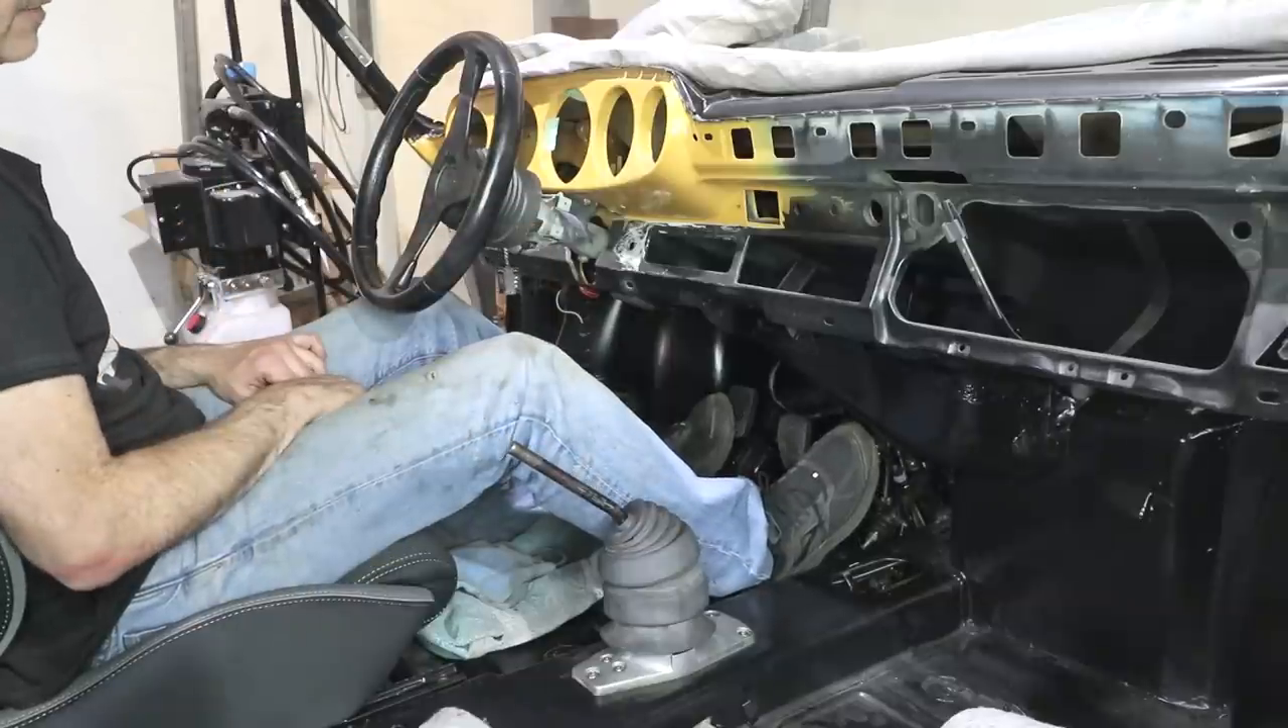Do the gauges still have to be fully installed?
Yes.